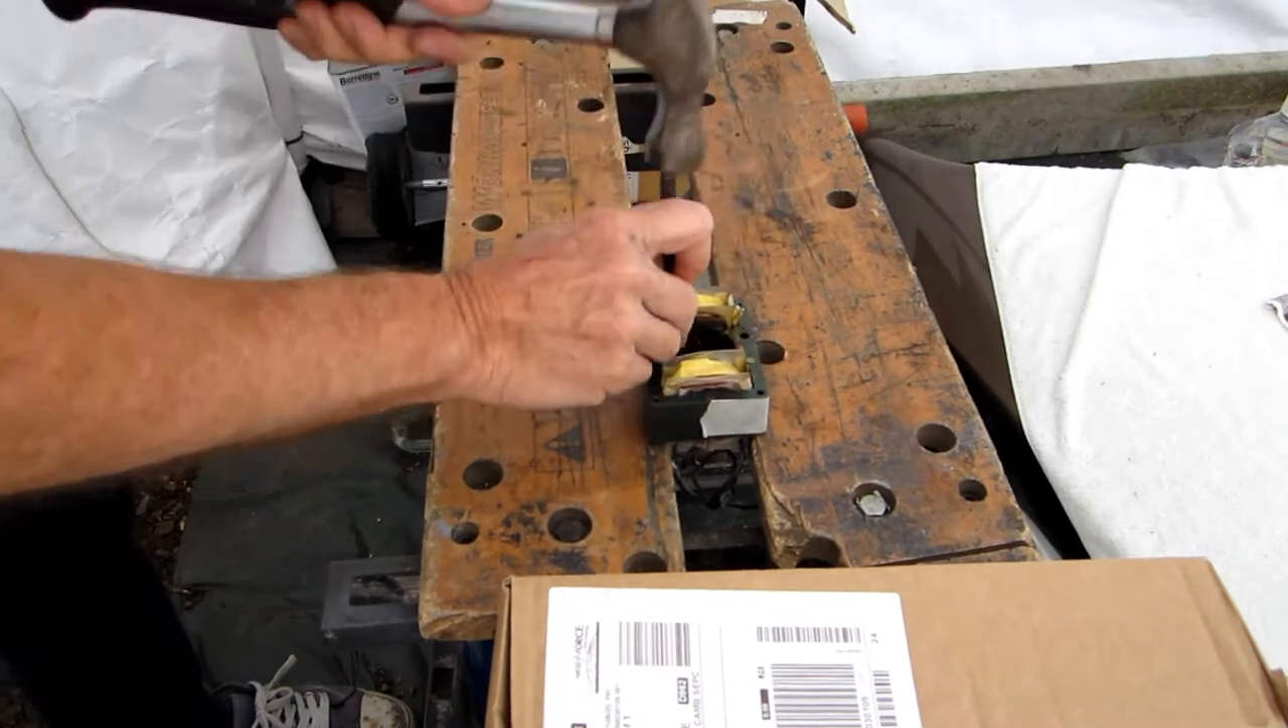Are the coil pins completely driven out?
No.